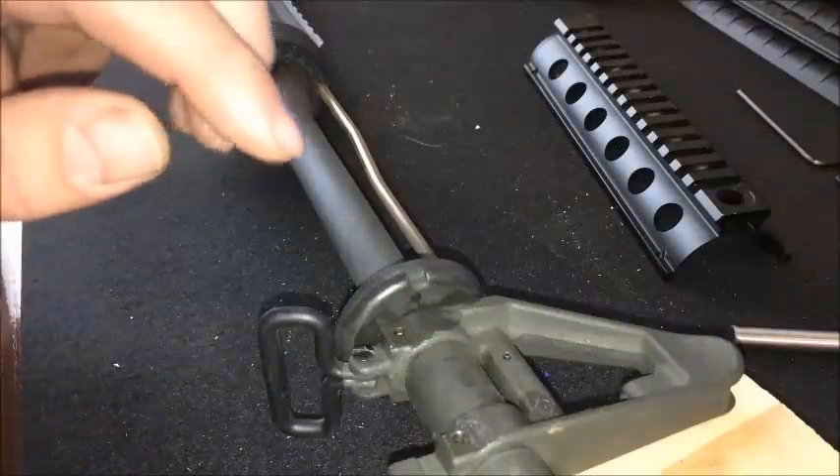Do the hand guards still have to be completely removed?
No.